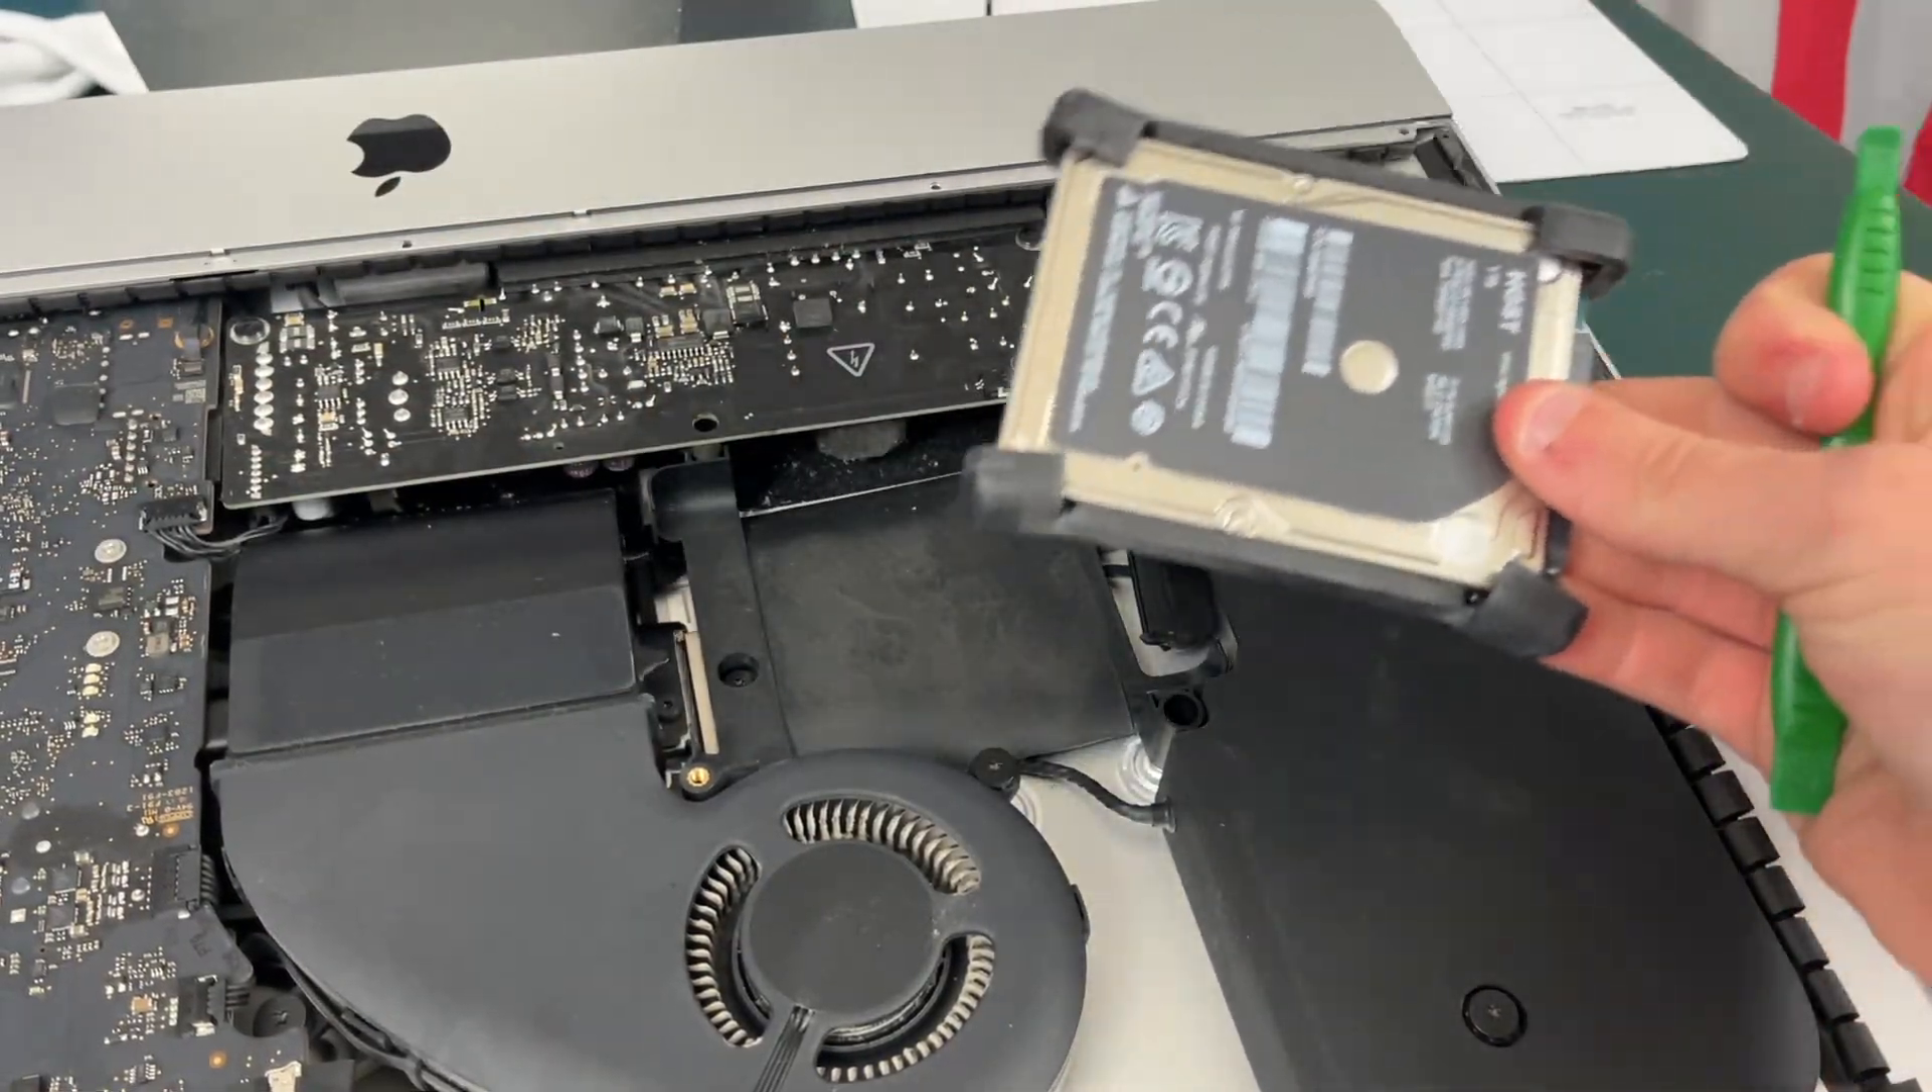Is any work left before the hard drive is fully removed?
No.